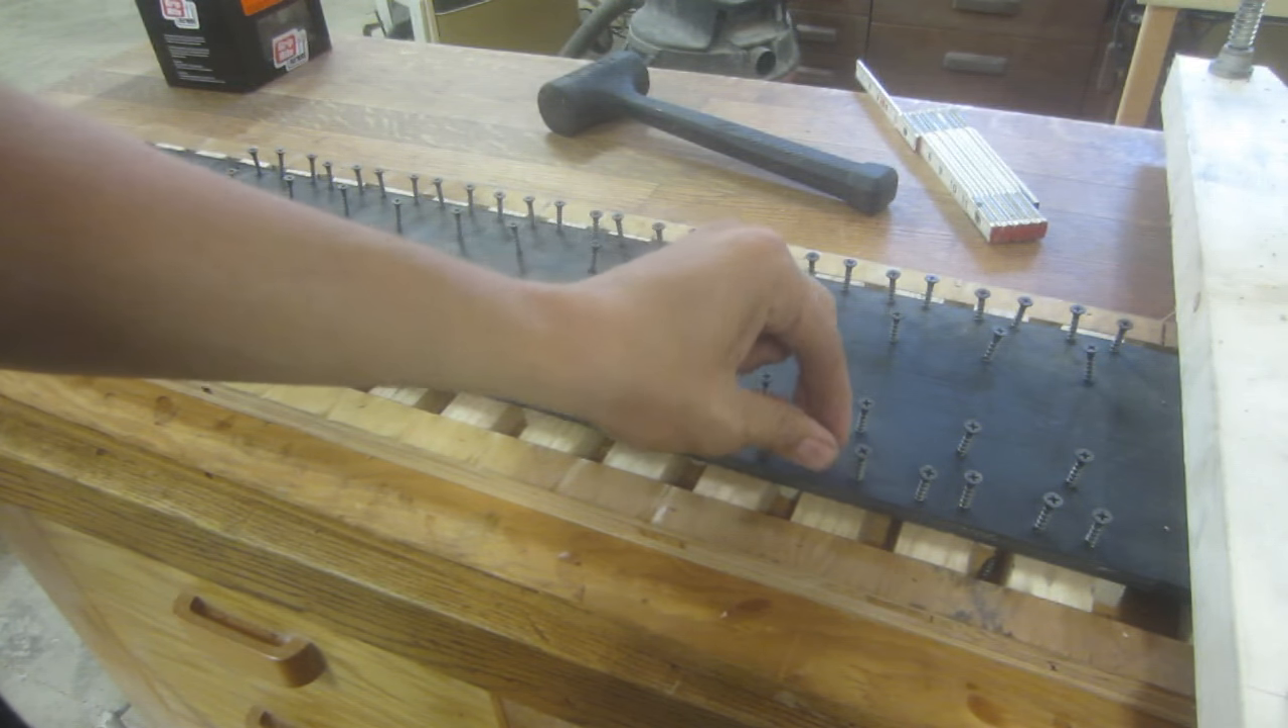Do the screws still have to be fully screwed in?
Yes.